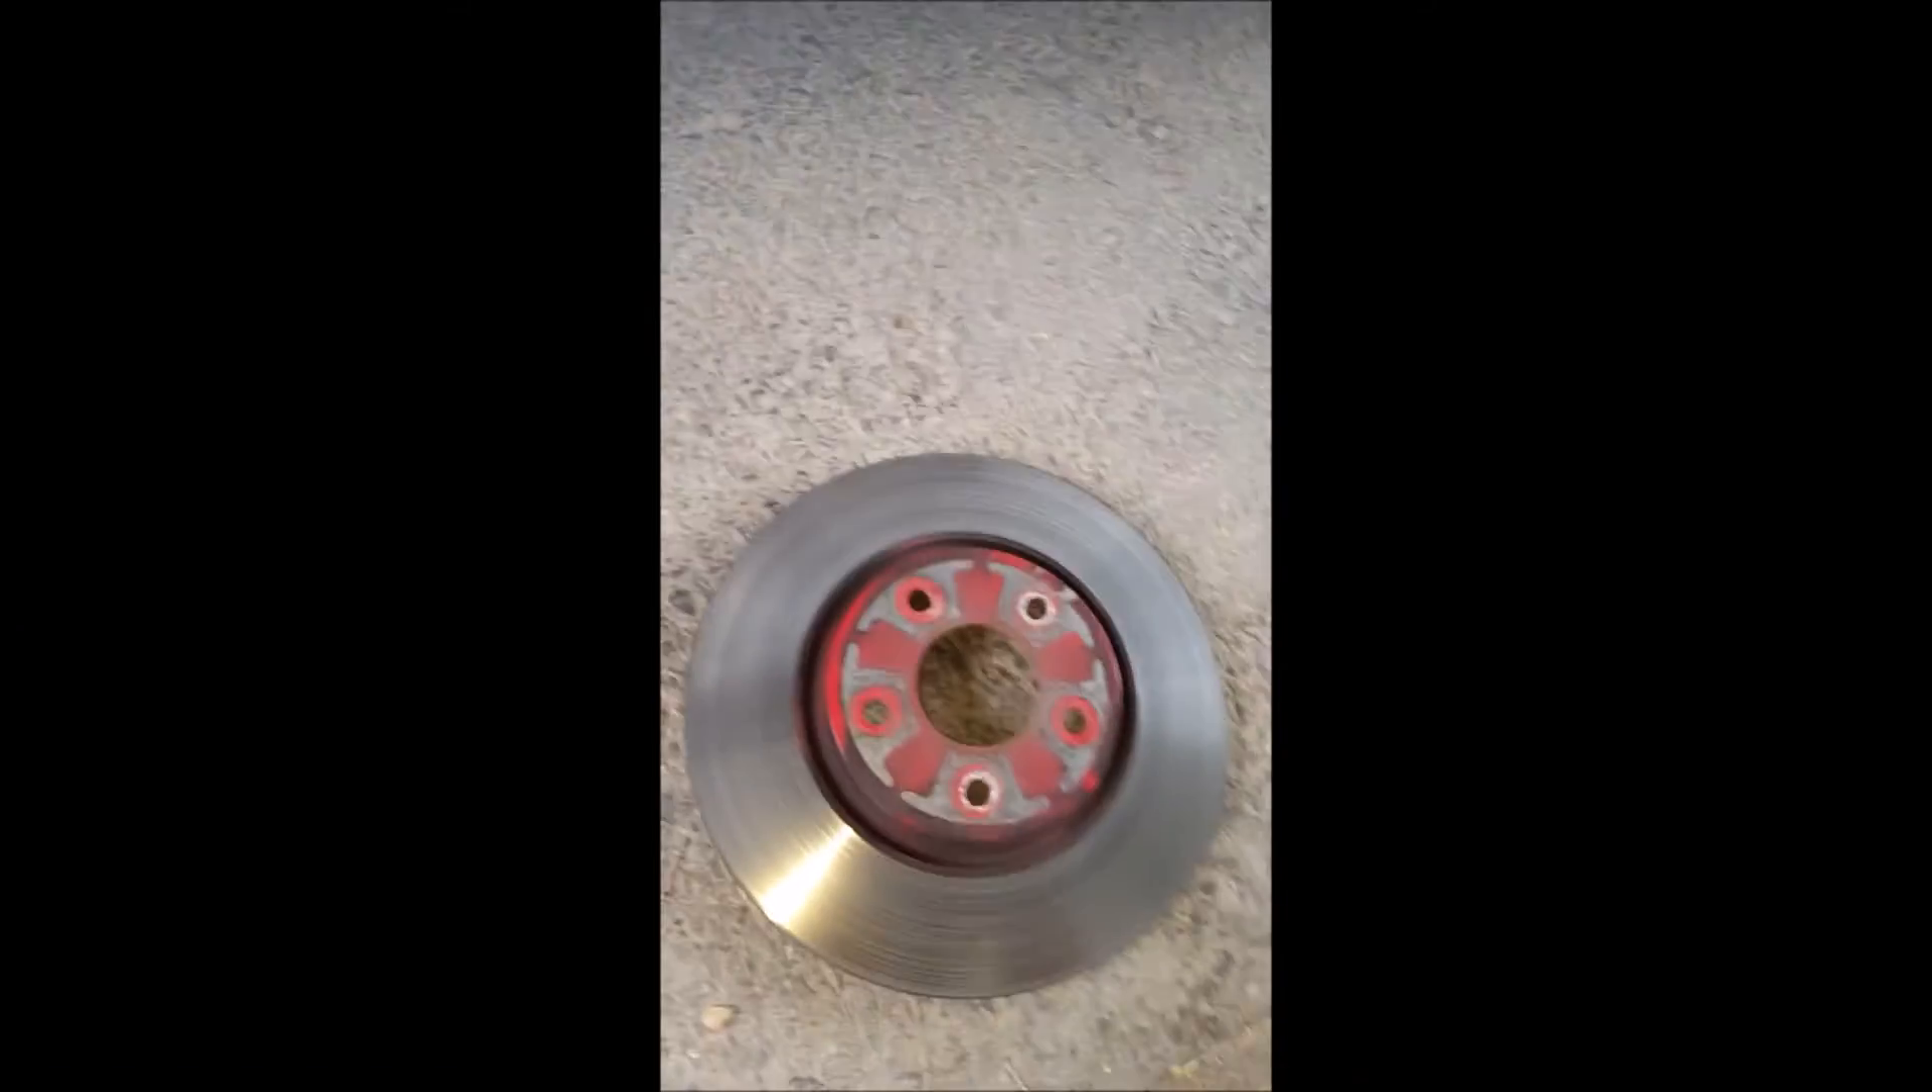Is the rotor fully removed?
Yes.